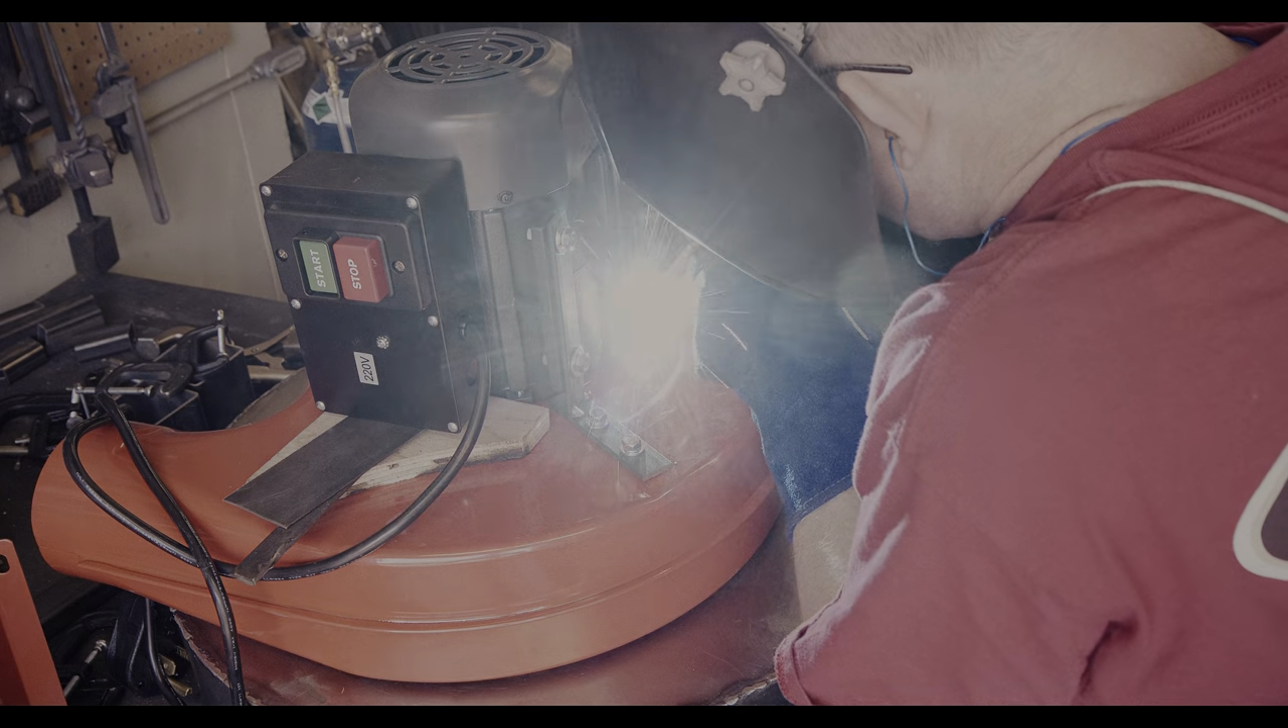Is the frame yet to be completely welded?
Yes.